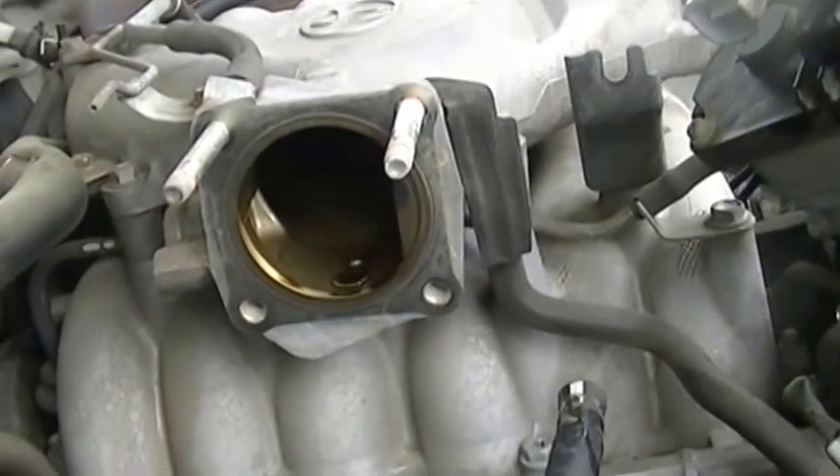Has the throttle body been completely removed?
Yes.